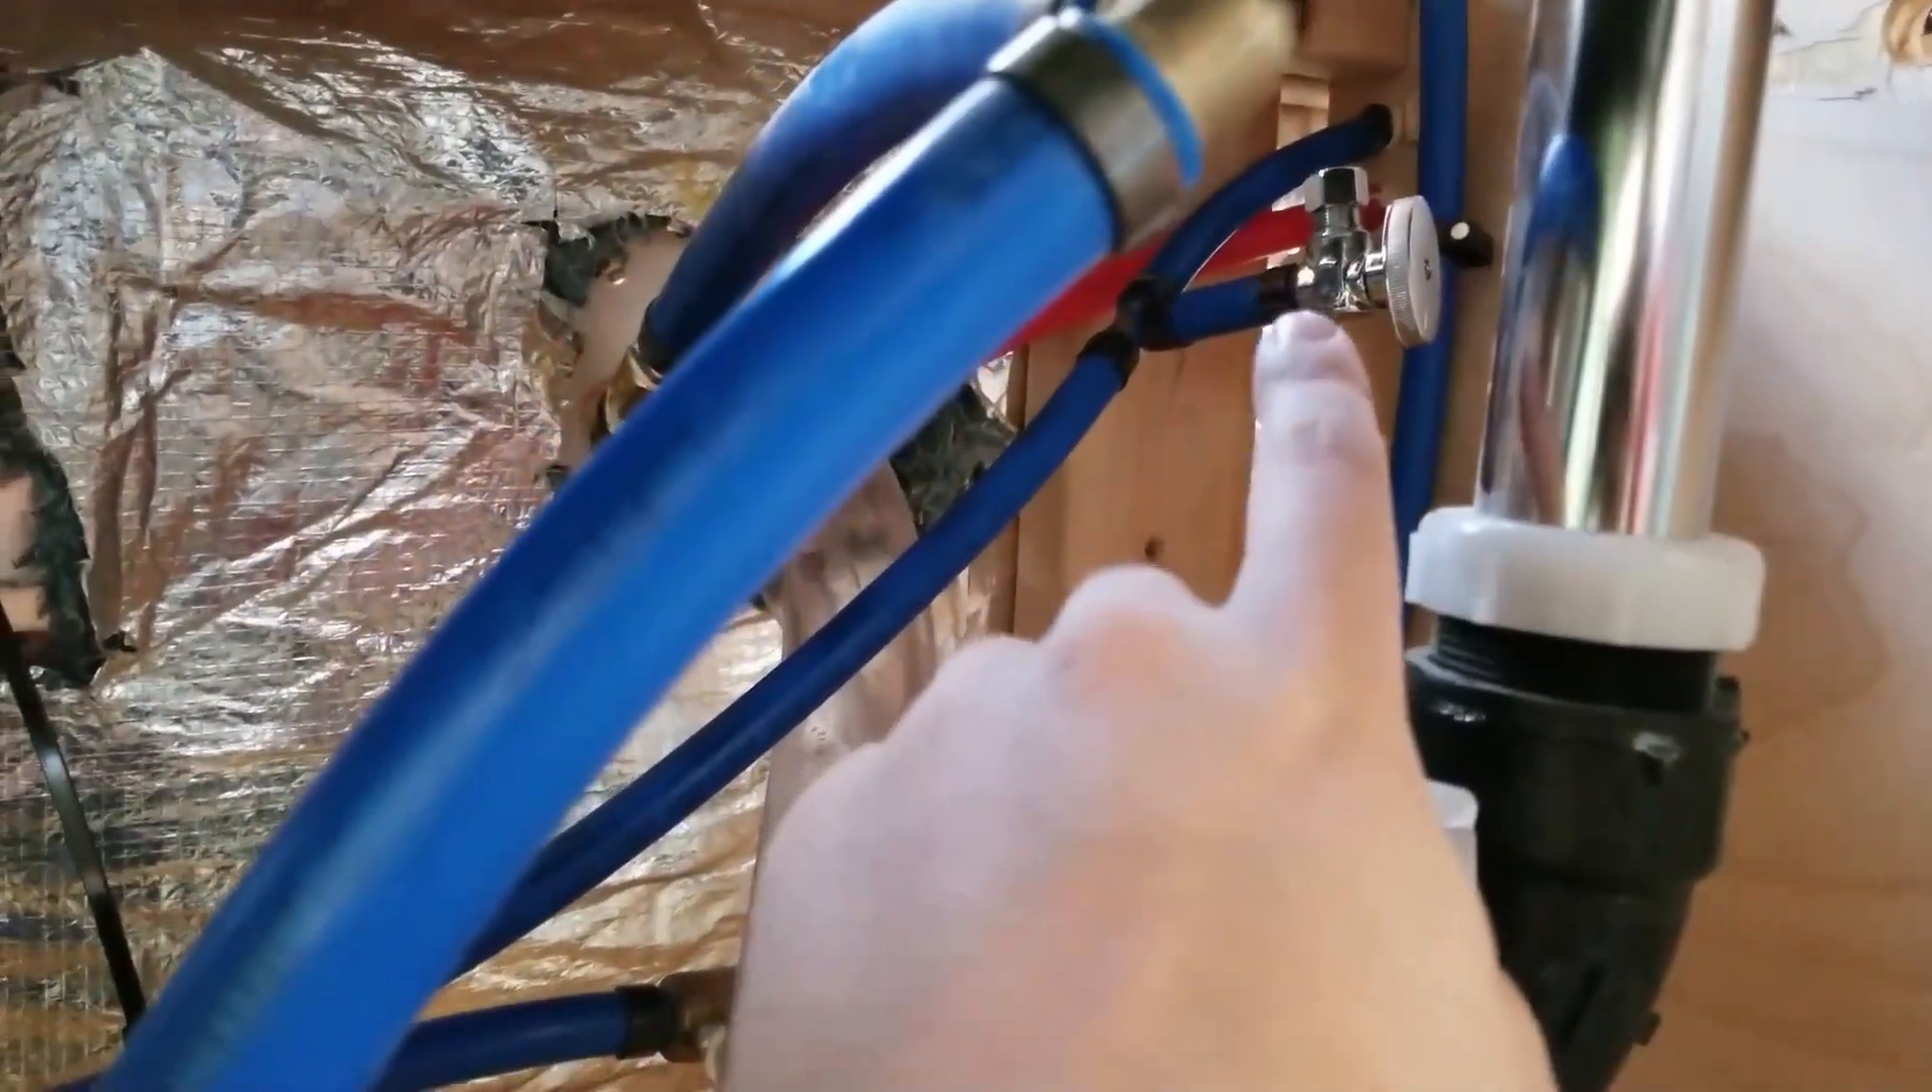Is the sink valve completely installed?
Yes.